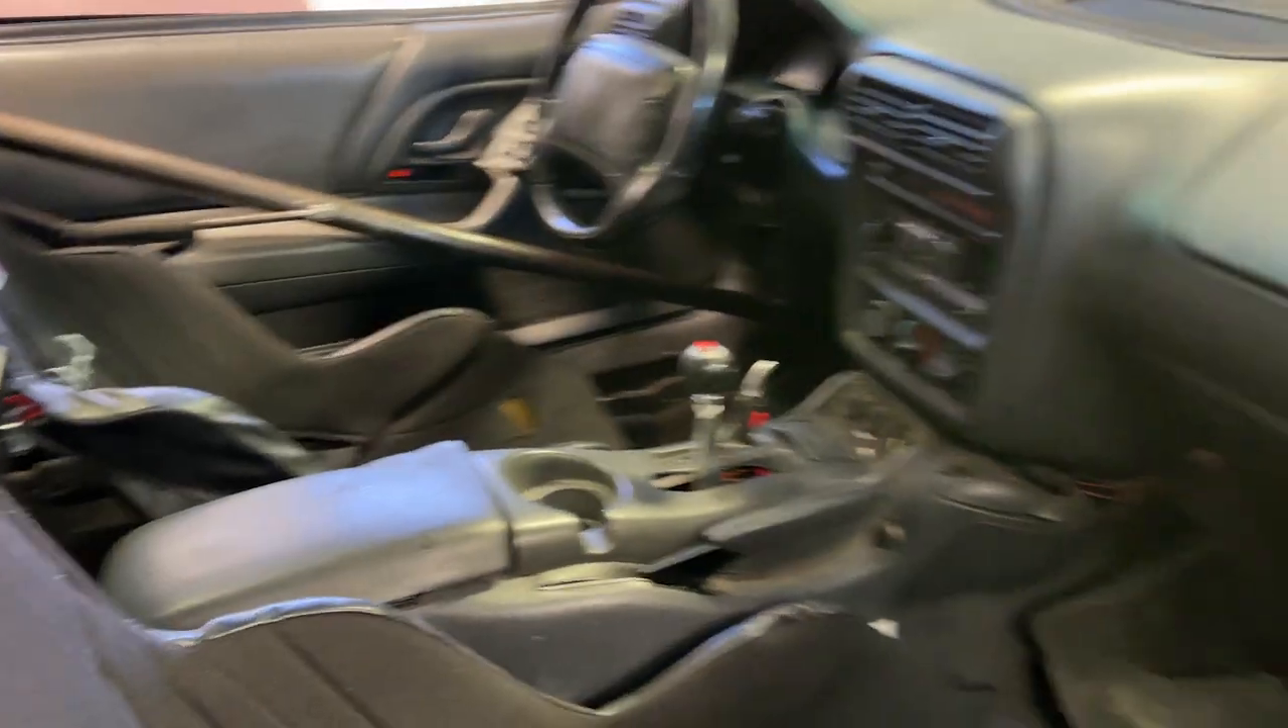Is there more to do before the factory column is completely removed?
Yes.